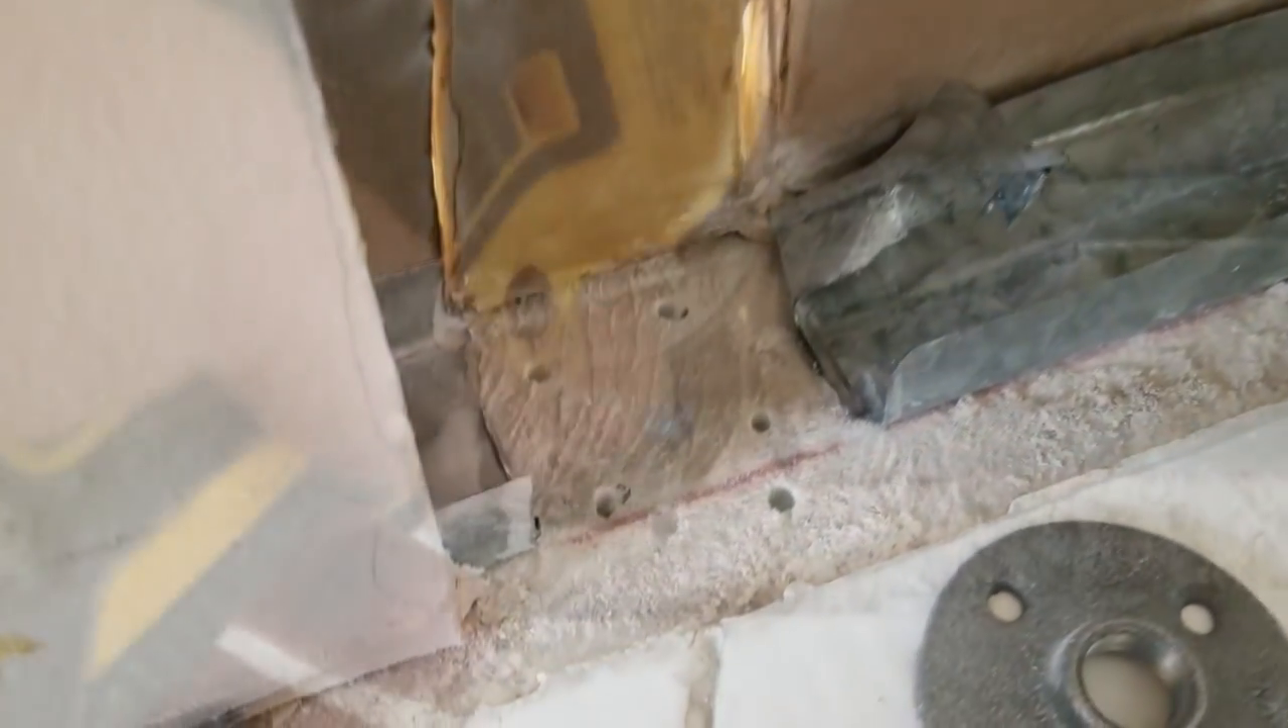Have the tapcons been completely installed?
No.